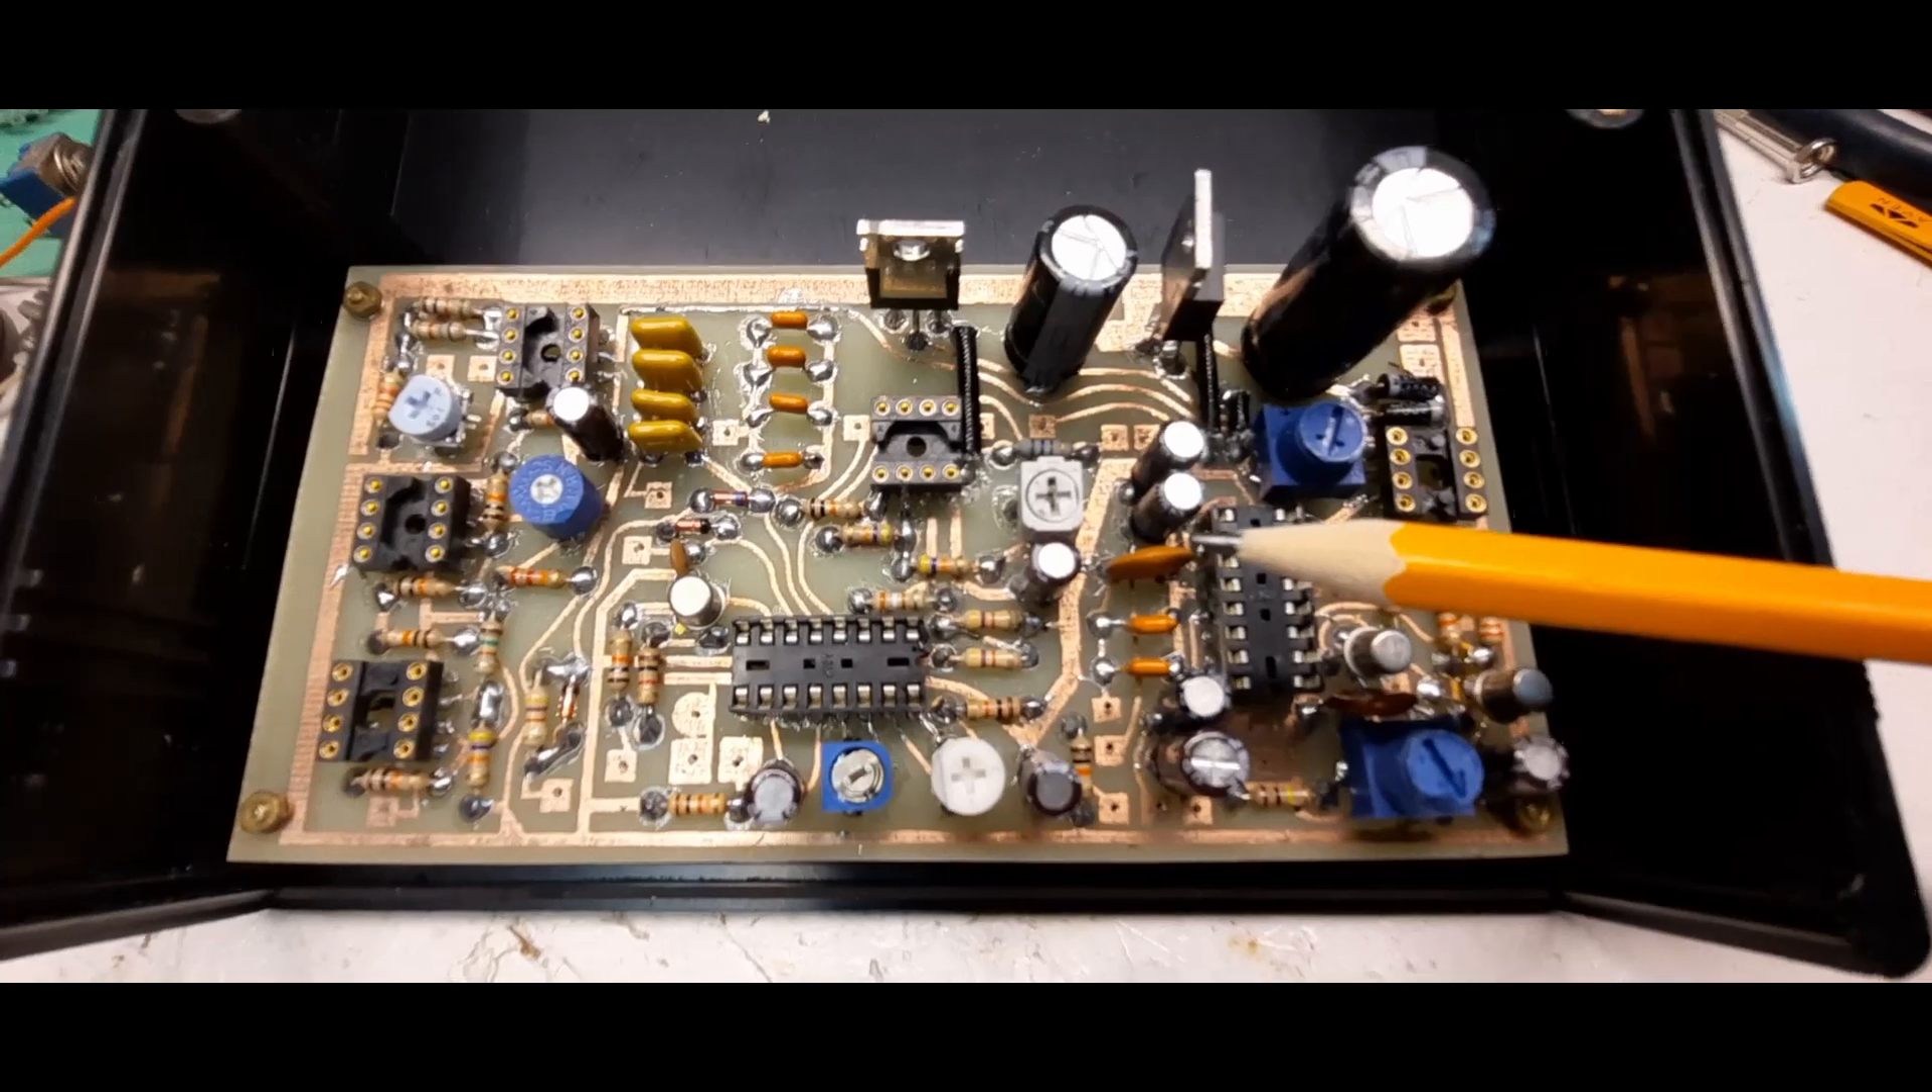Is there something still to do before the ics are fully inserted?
Yes.